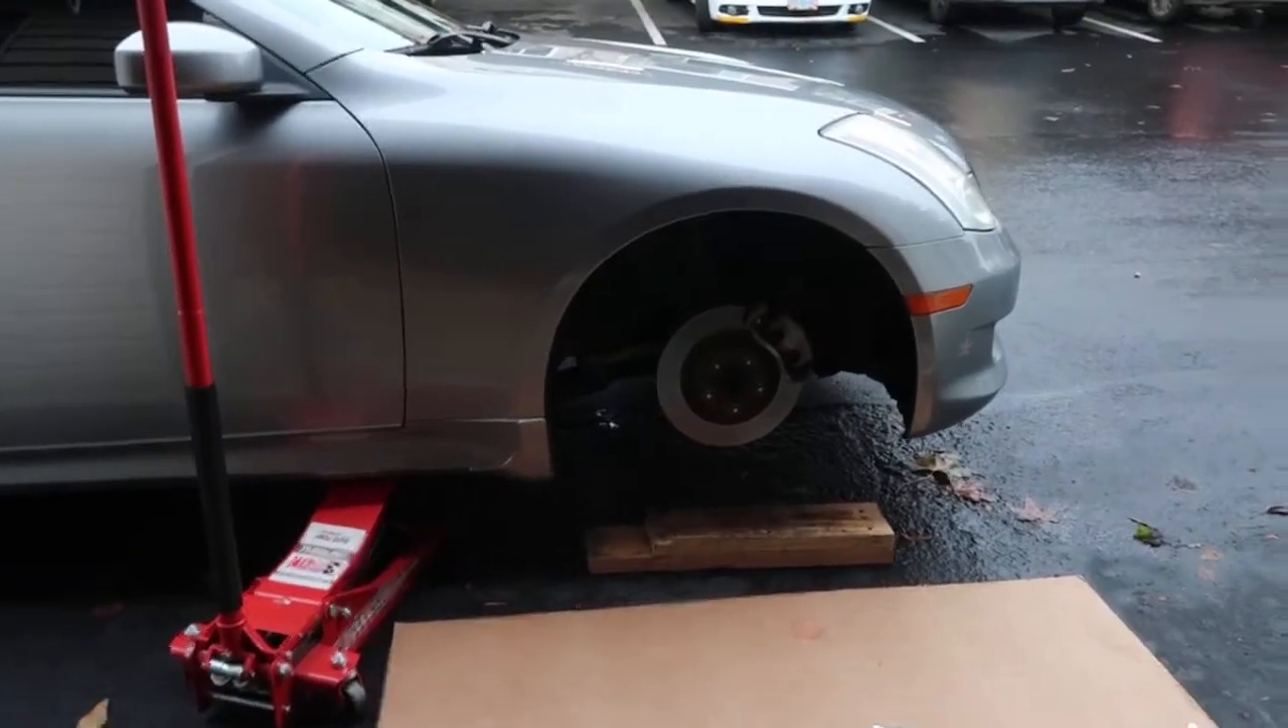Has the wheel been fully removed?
Yes.